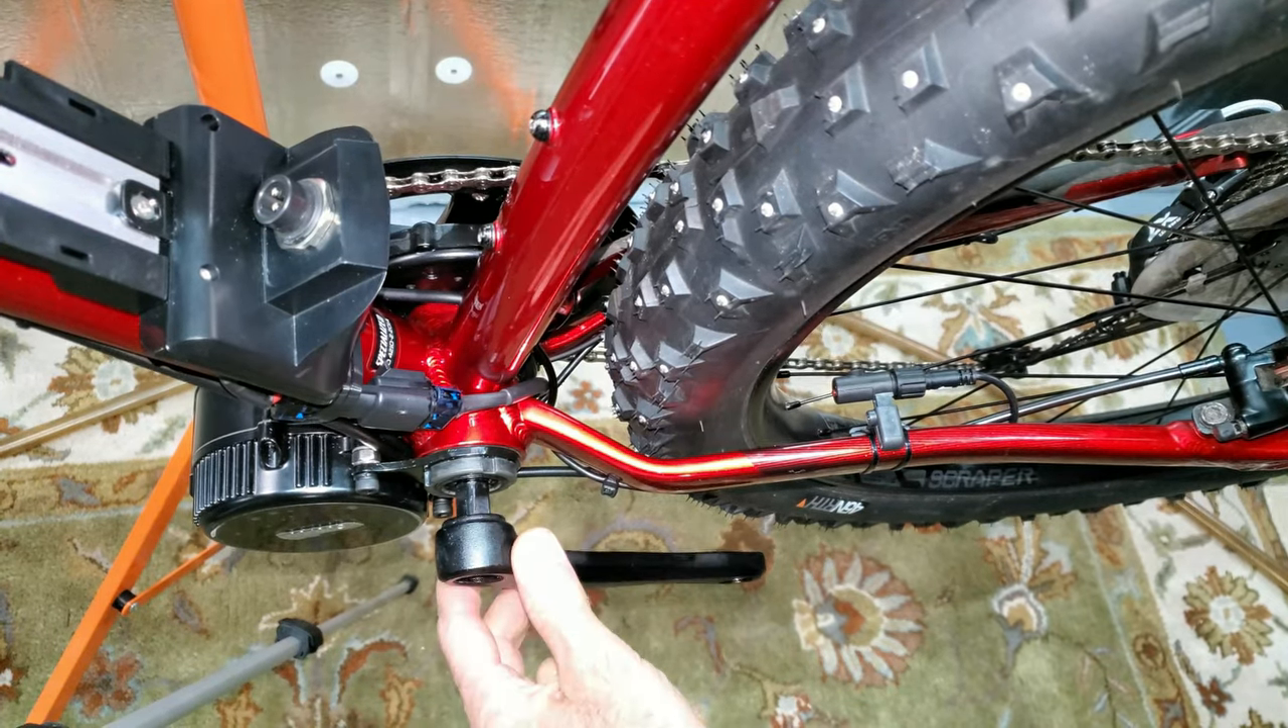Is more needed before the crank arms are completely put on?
Yes.